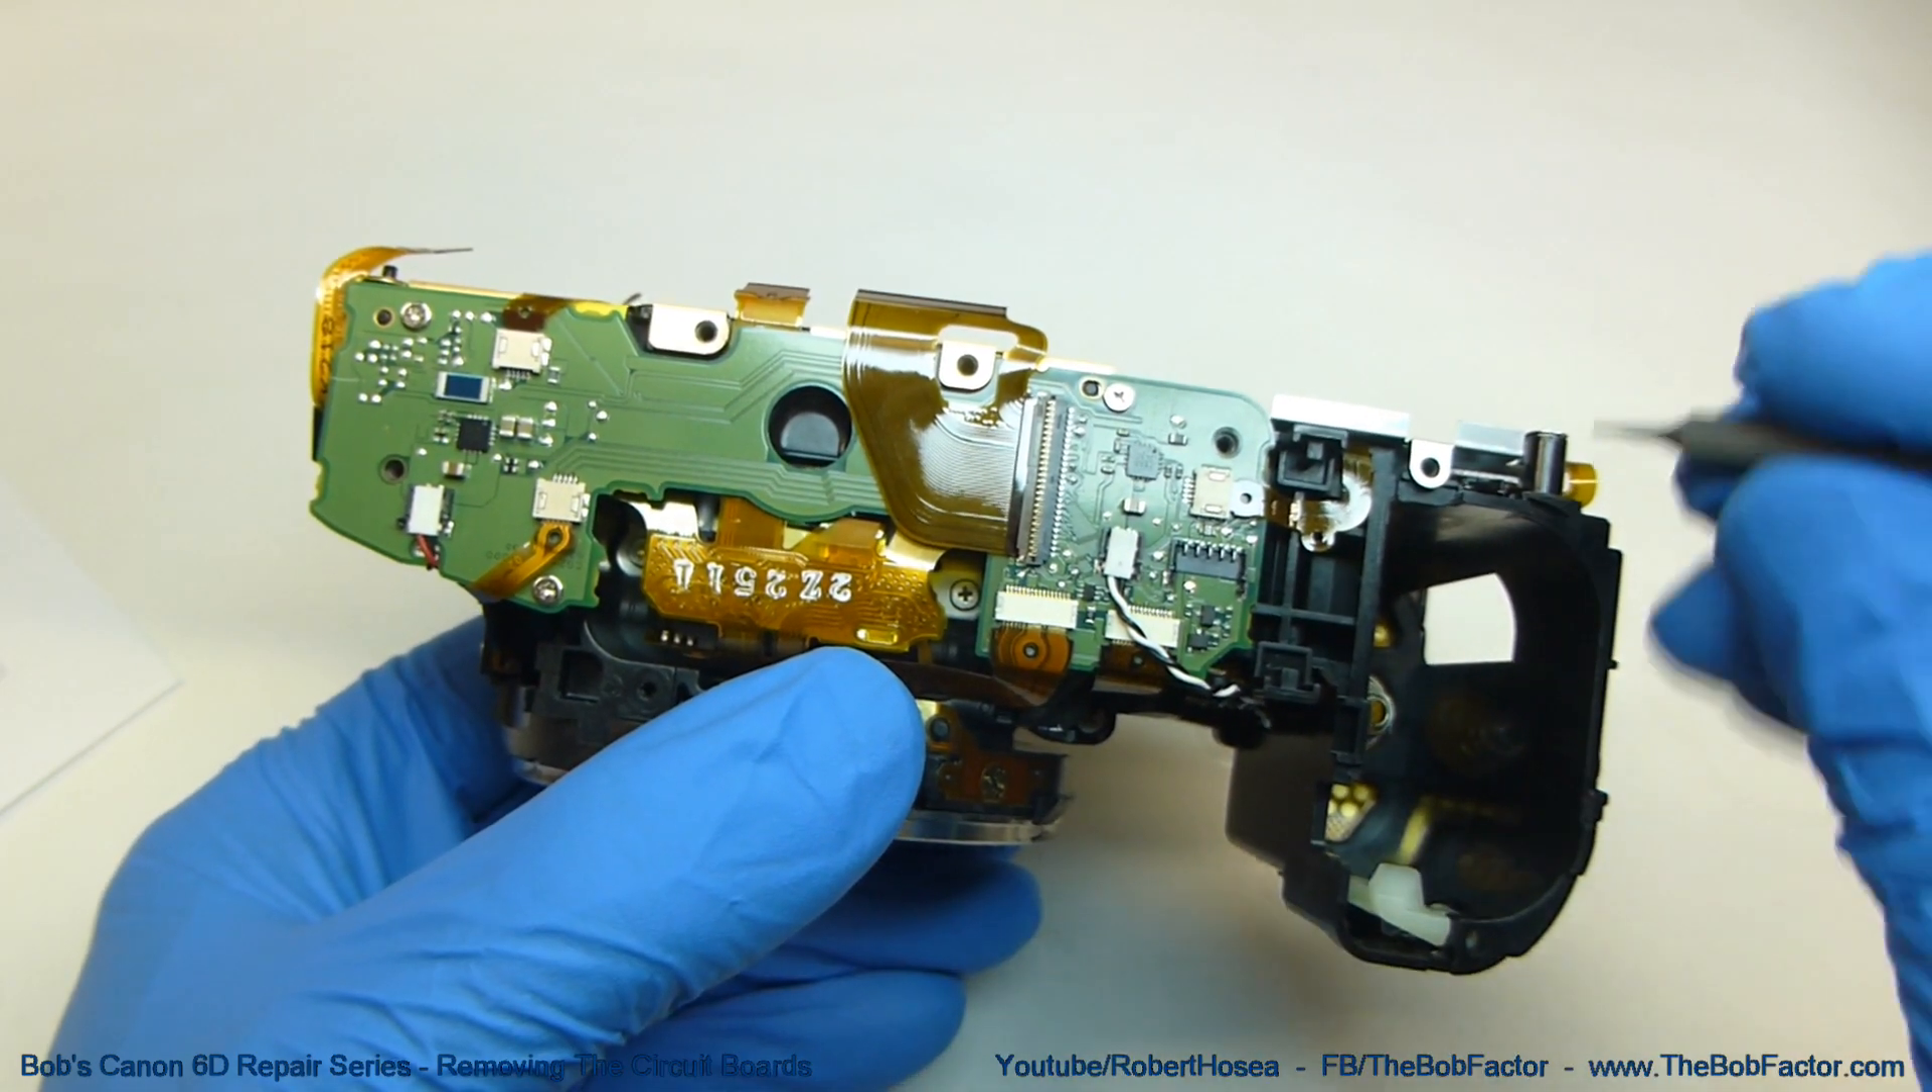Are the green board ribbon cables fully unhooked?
No.